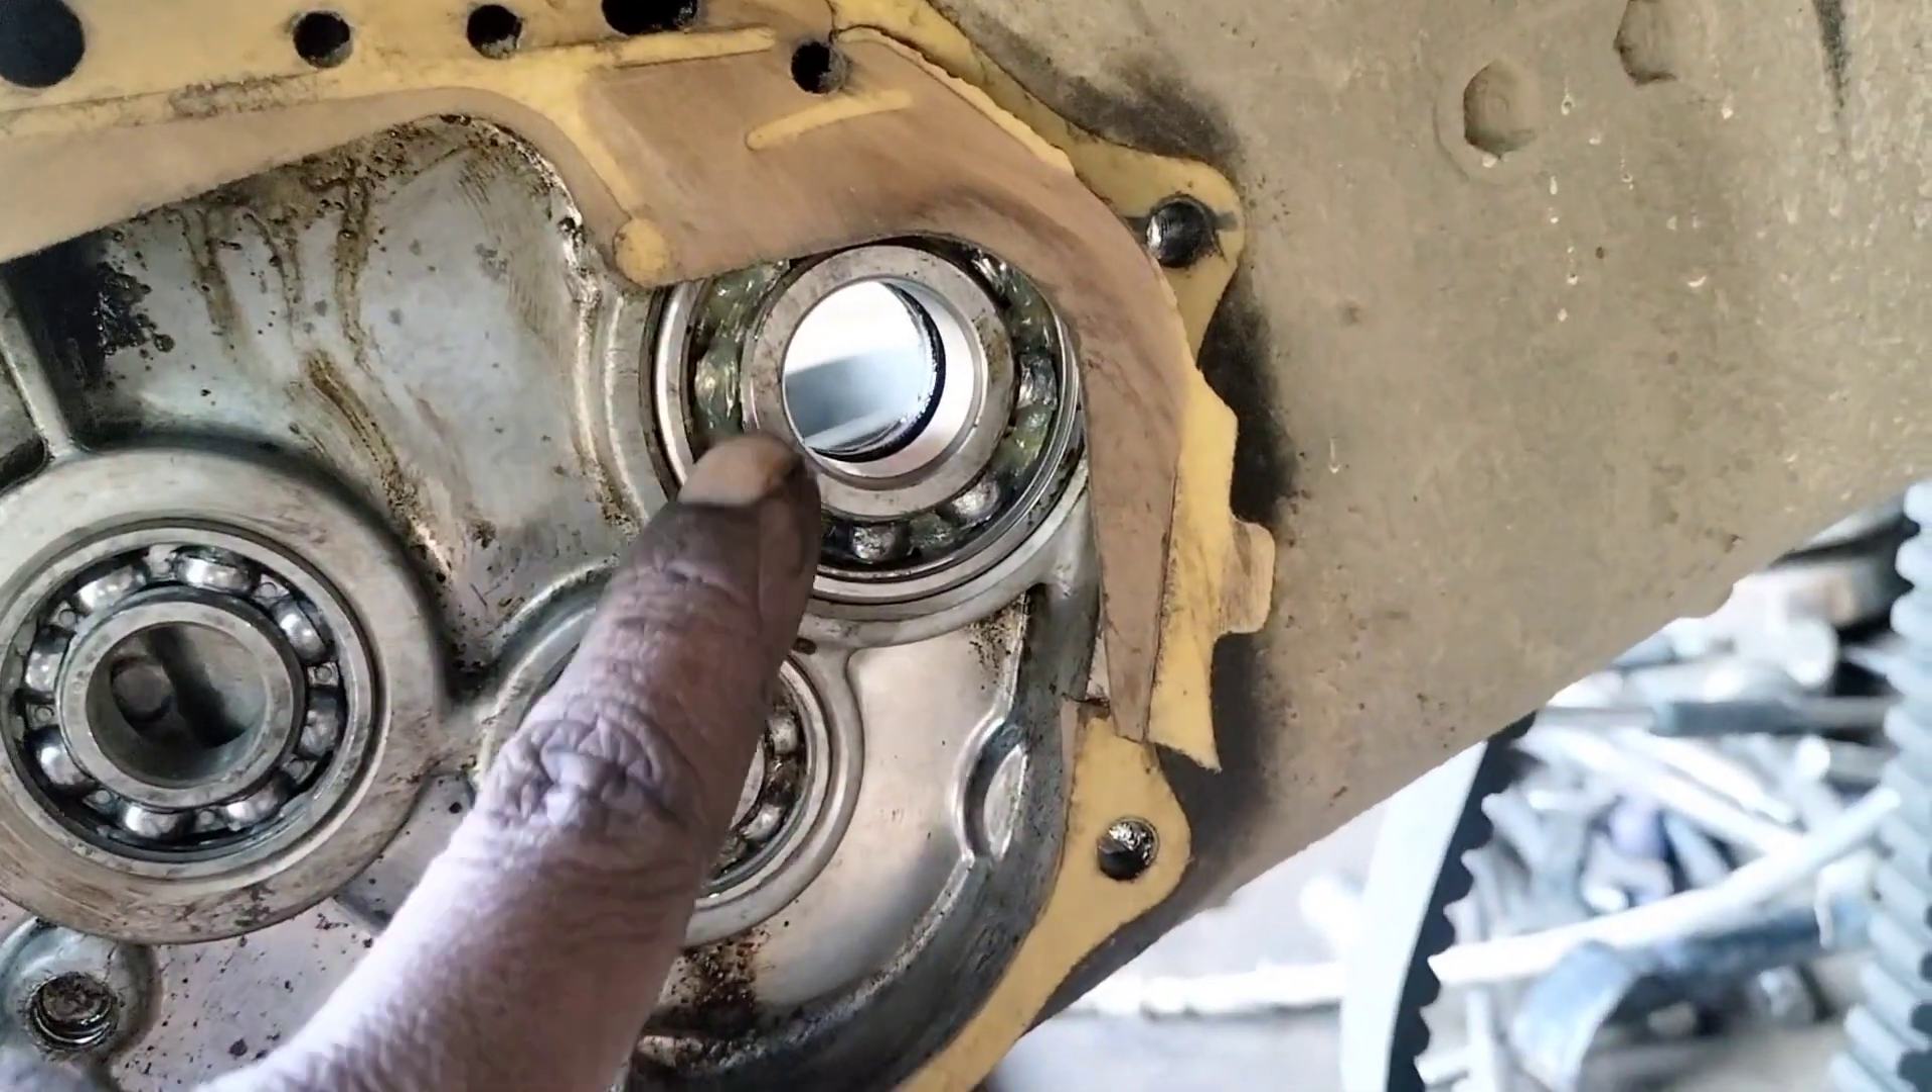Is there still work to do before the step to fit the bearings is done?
No.